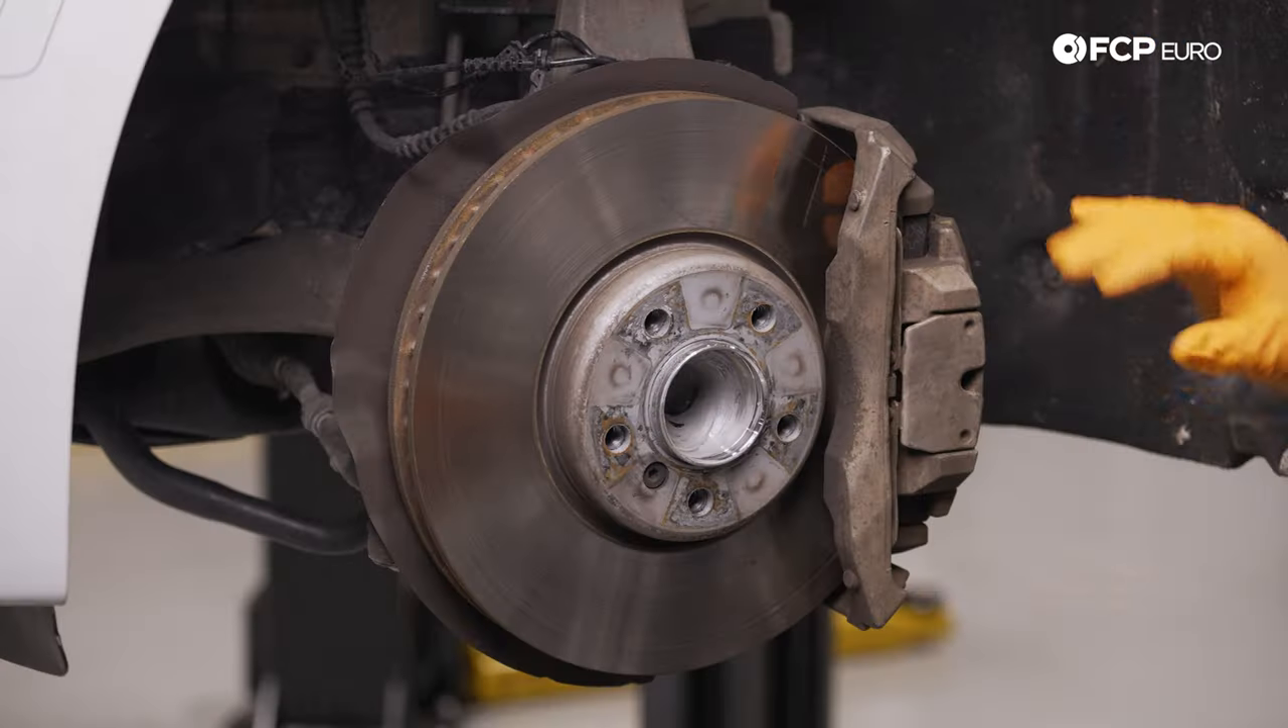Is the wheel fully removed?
Yes.